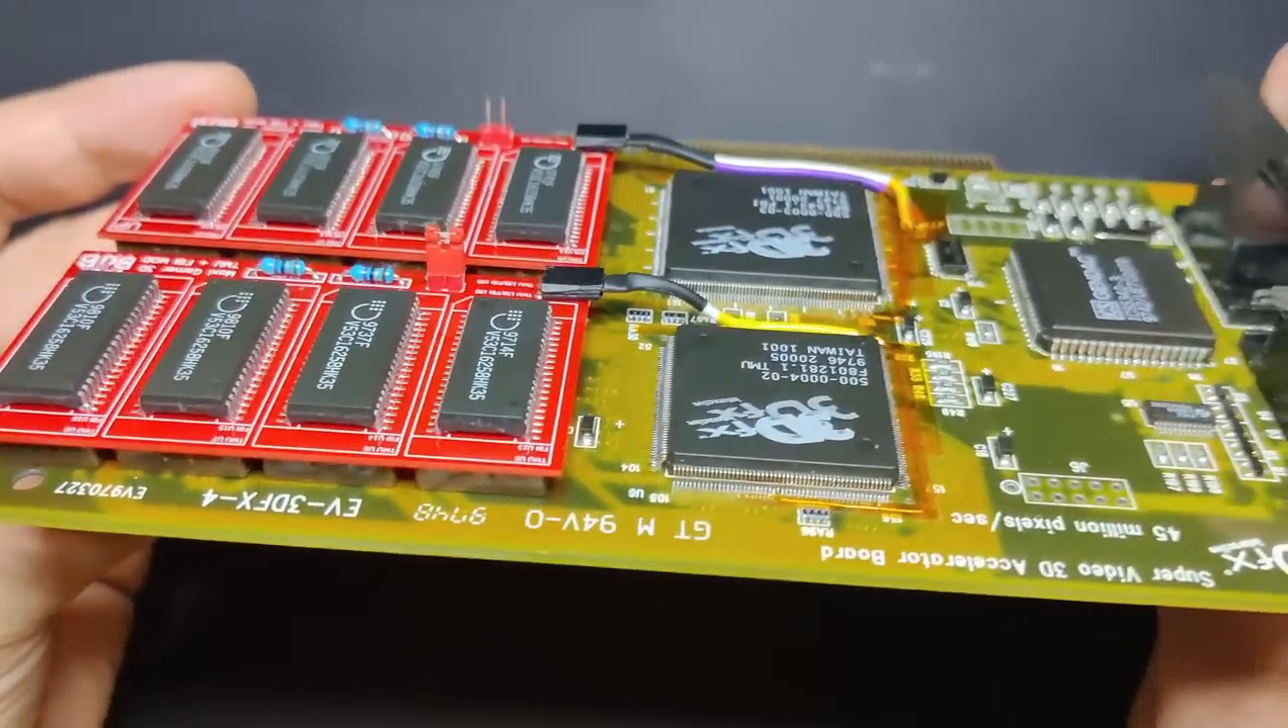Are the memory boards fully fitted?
Yes.